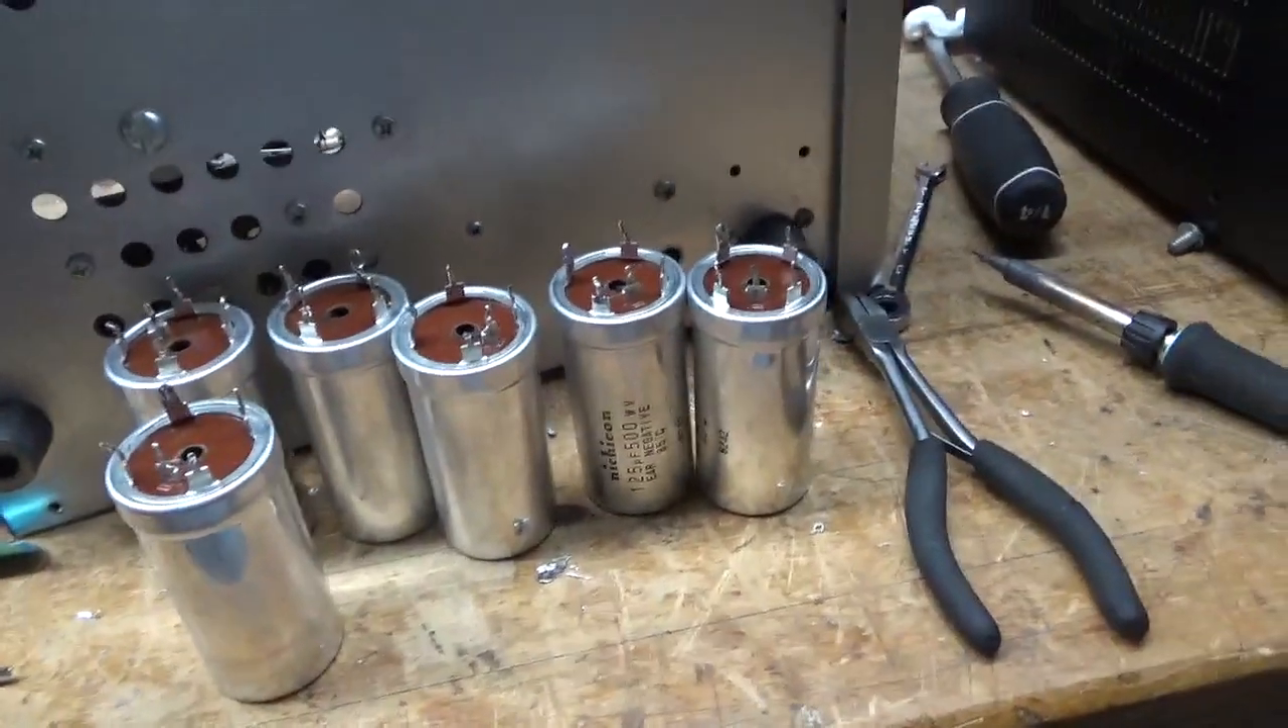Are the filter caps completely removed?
Yes.